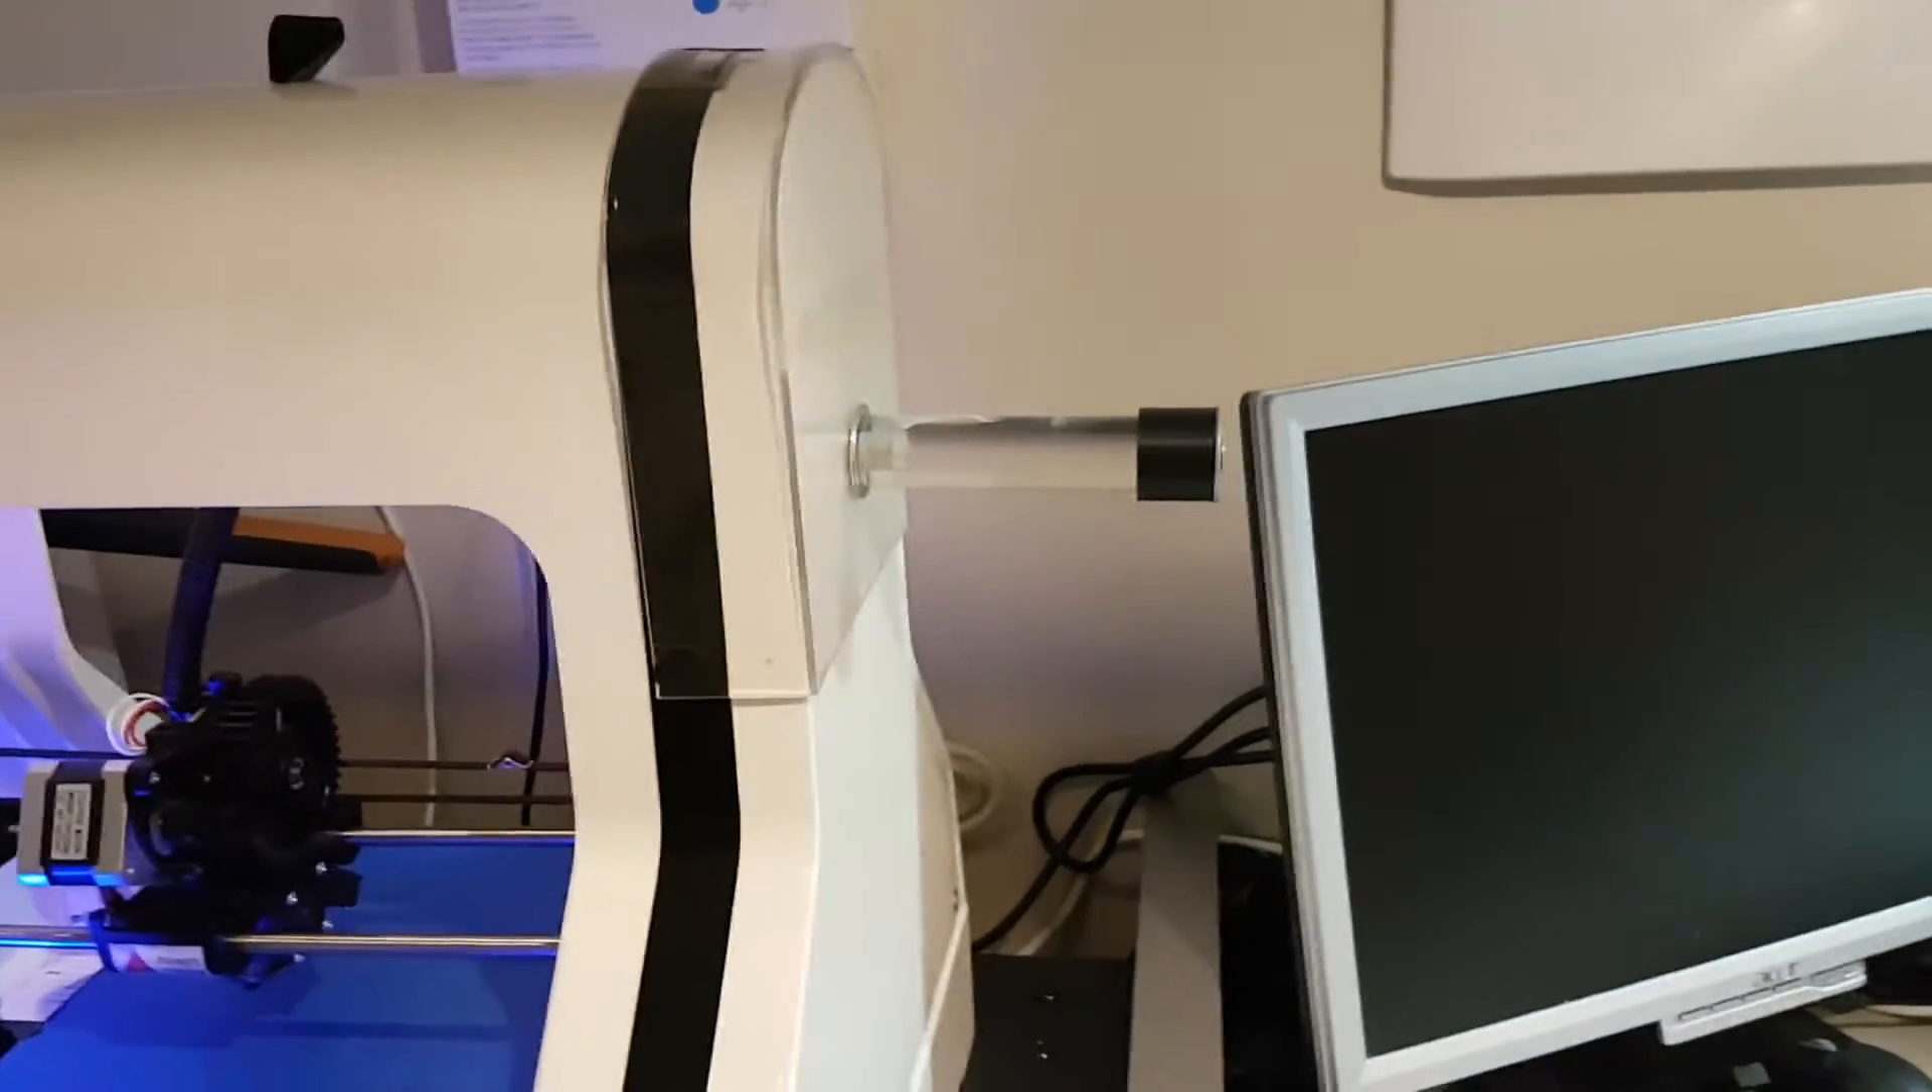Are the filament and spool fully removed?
Yes.